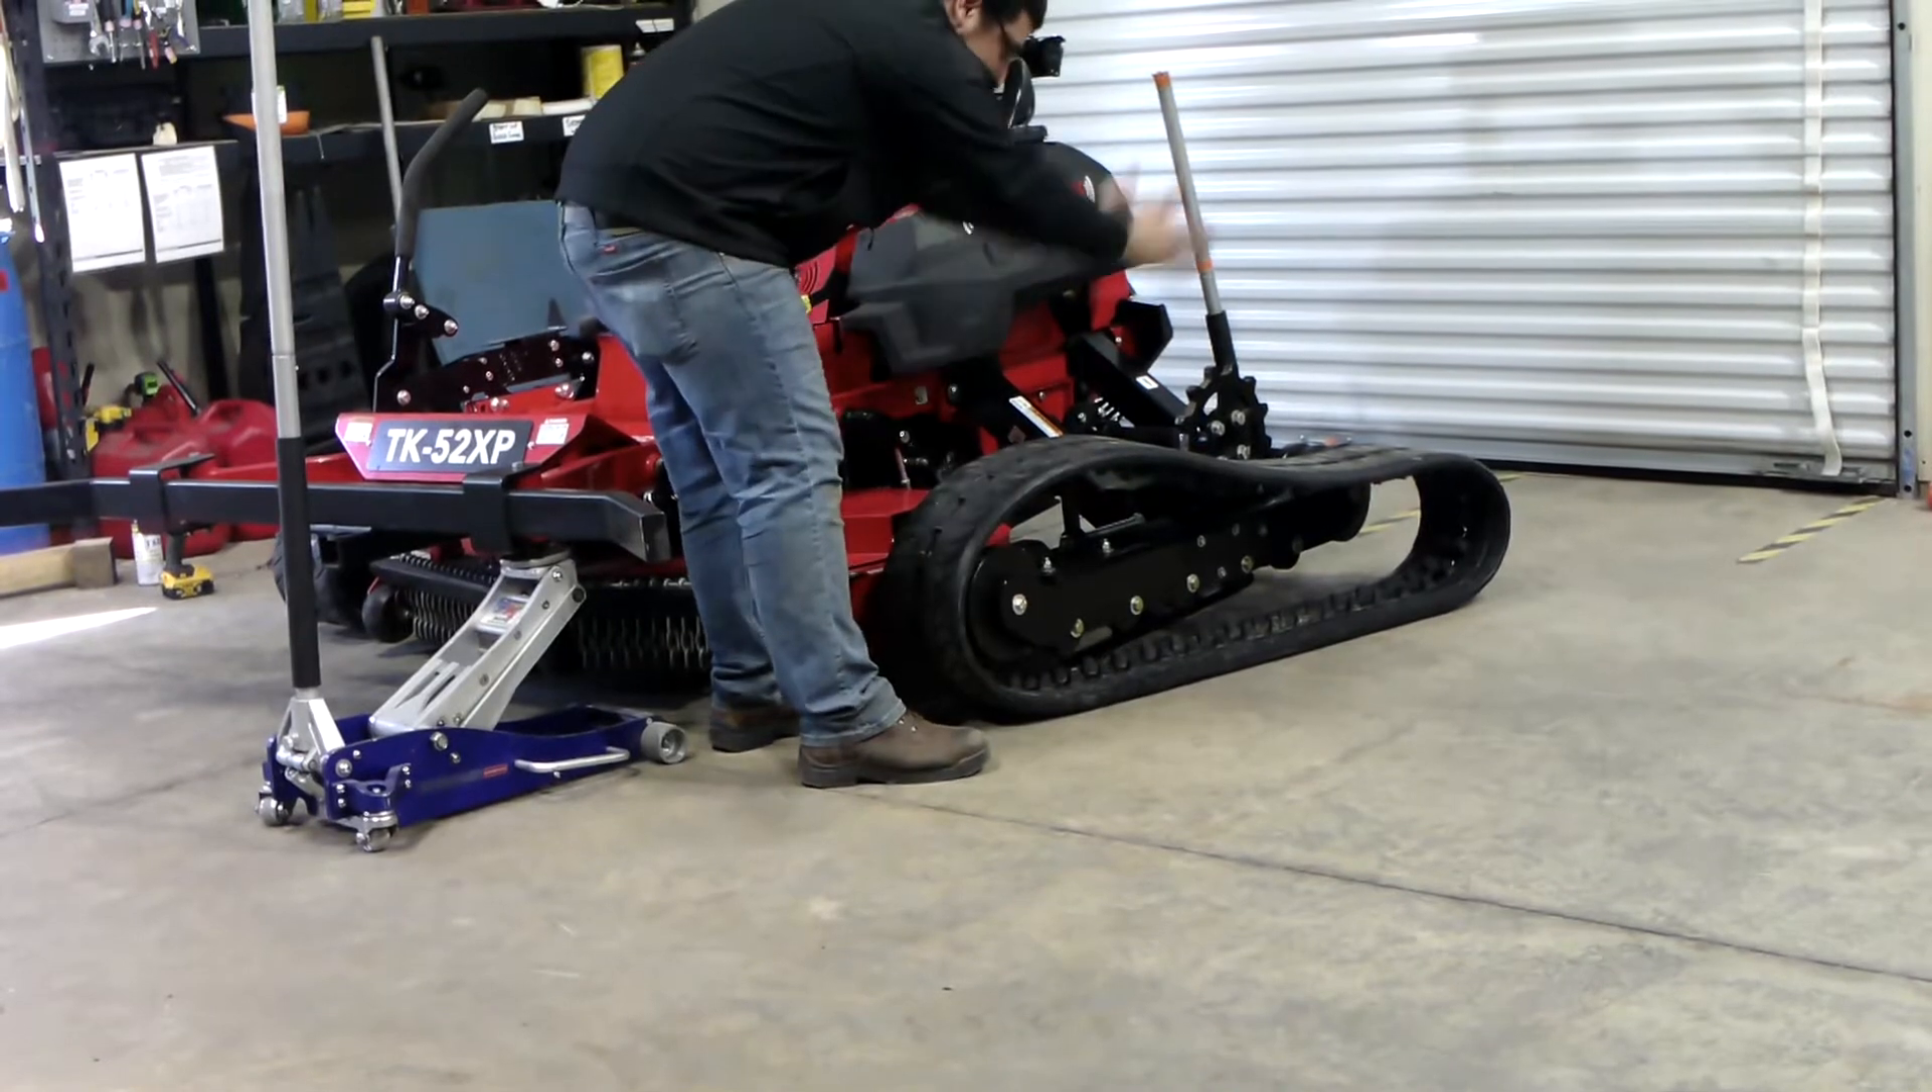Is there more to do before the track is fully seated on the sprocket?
Yes.